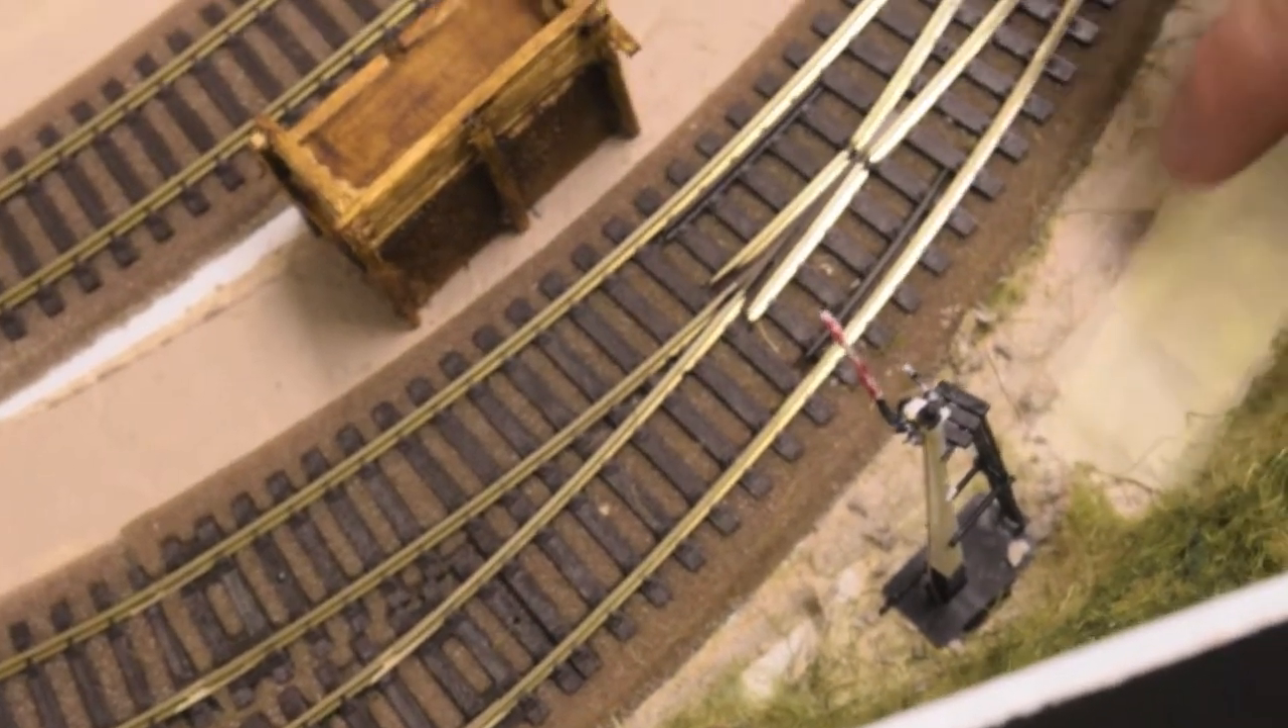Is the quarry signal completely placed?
Yes.